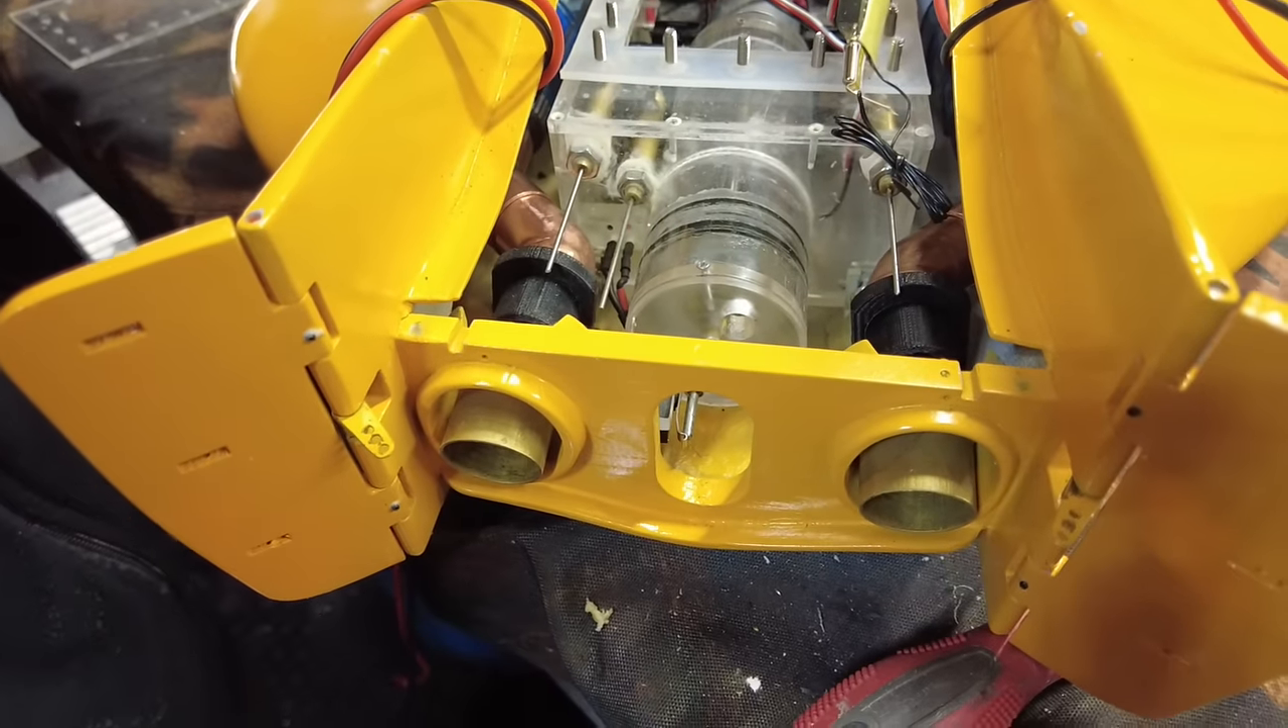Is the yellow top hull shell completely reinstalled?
No.